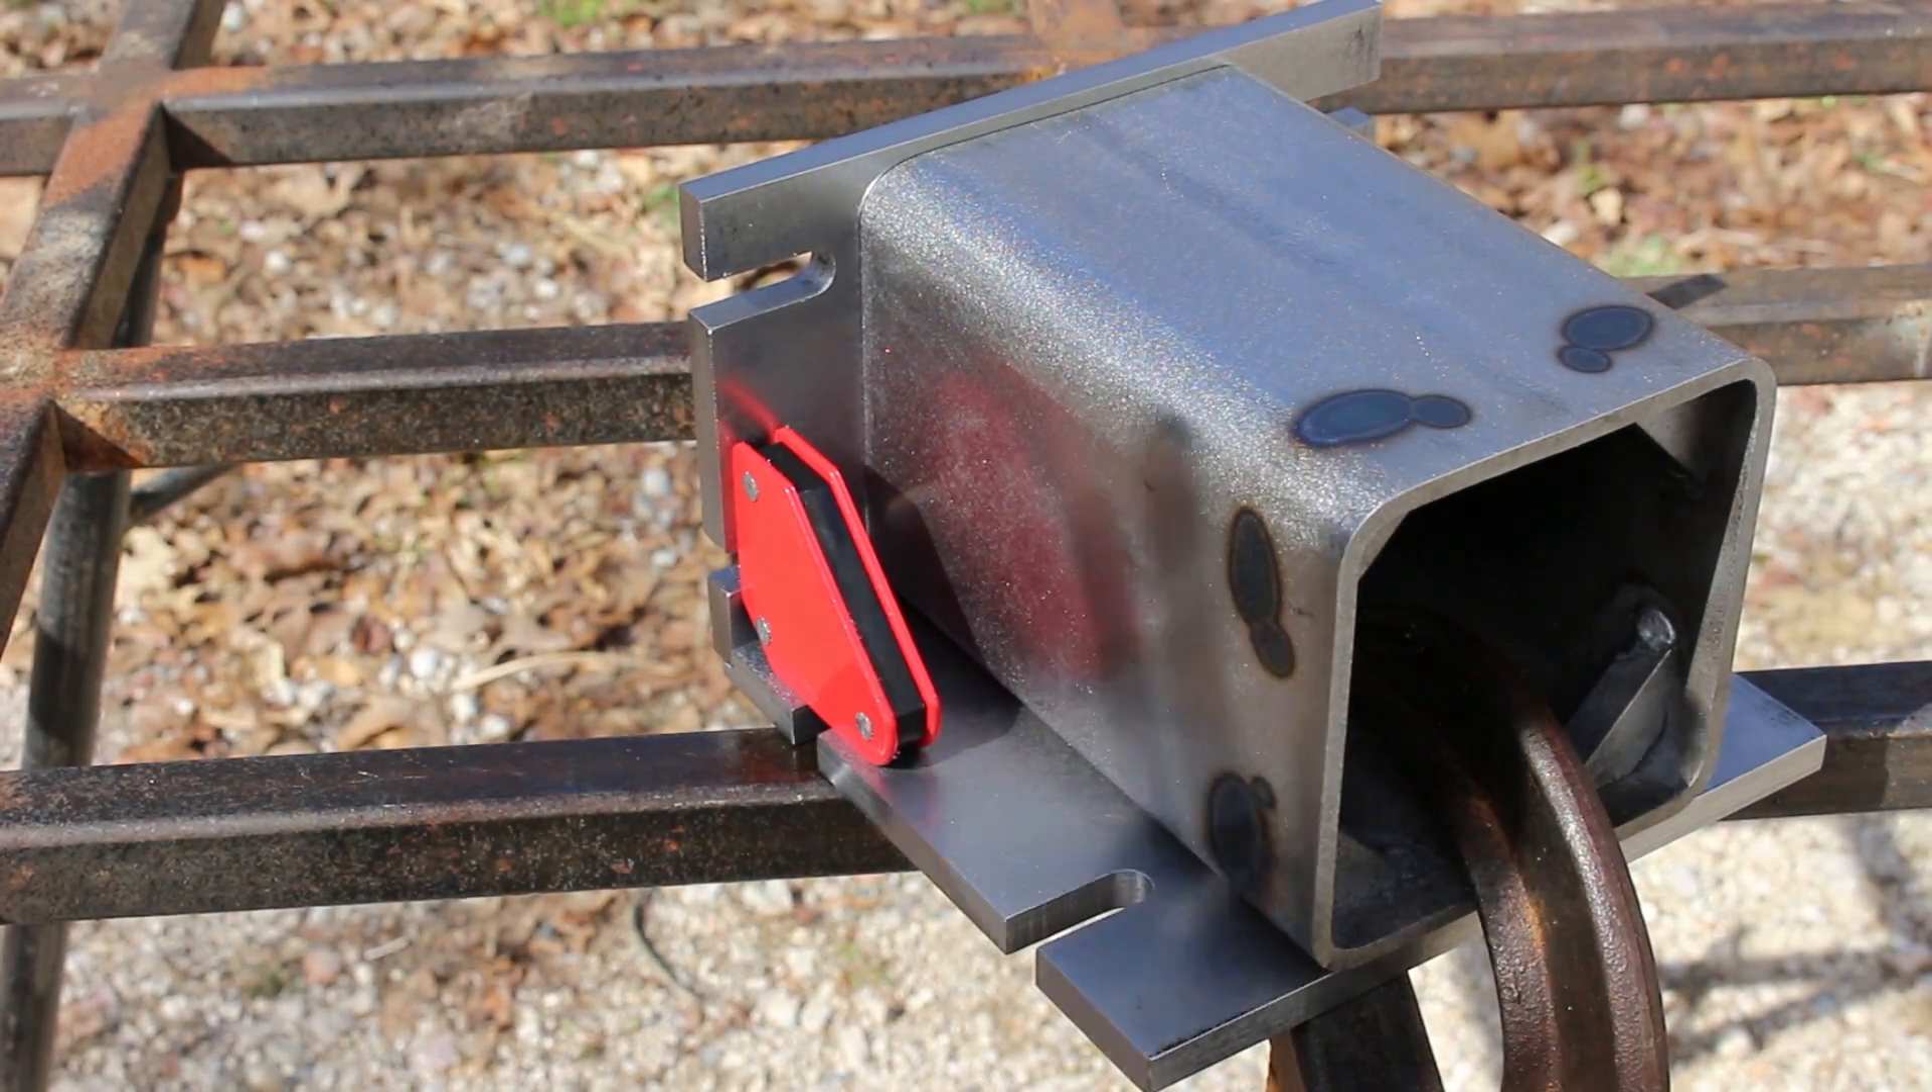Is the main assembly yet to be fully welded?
Yes.